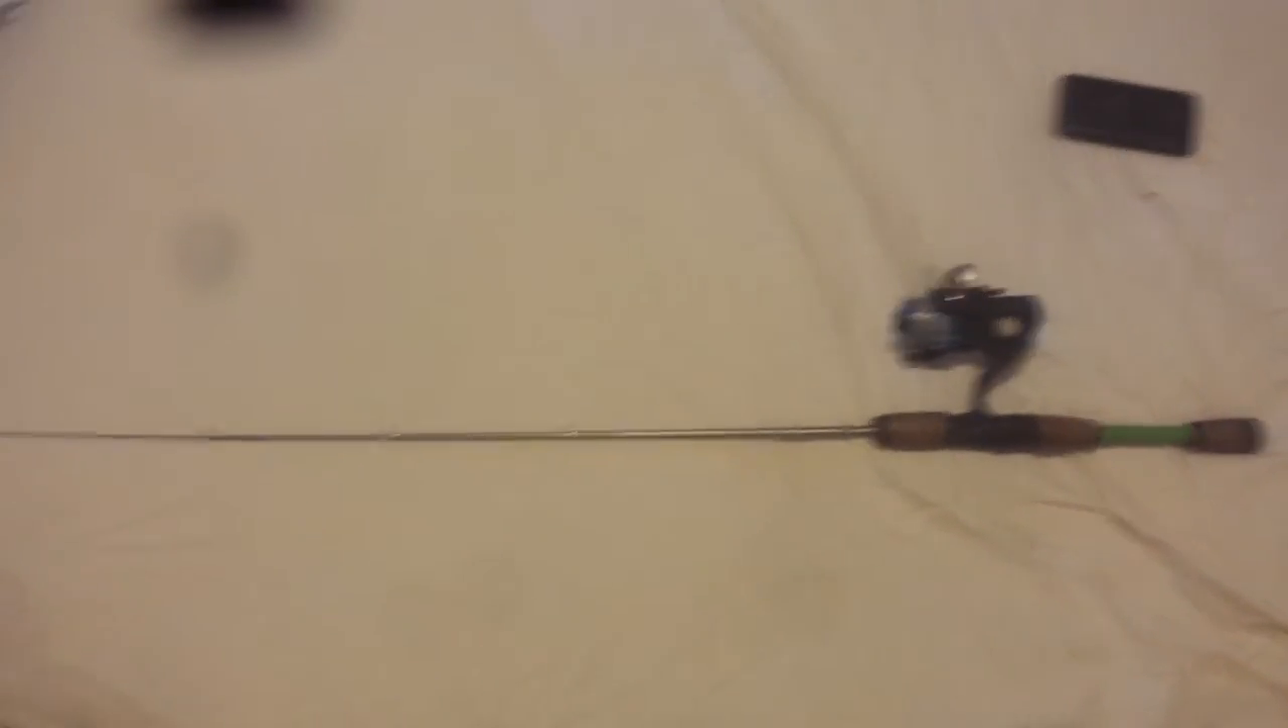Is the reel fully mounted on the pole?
Yes.